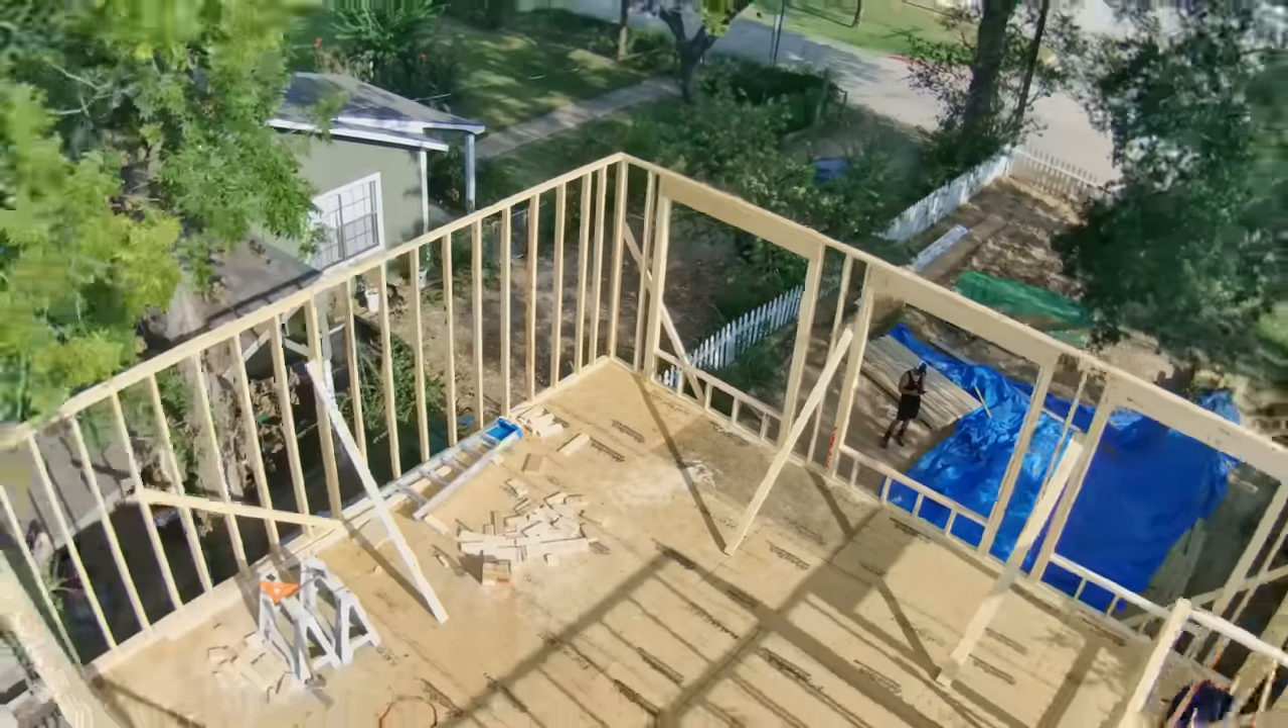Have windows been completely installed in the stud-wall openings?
No.